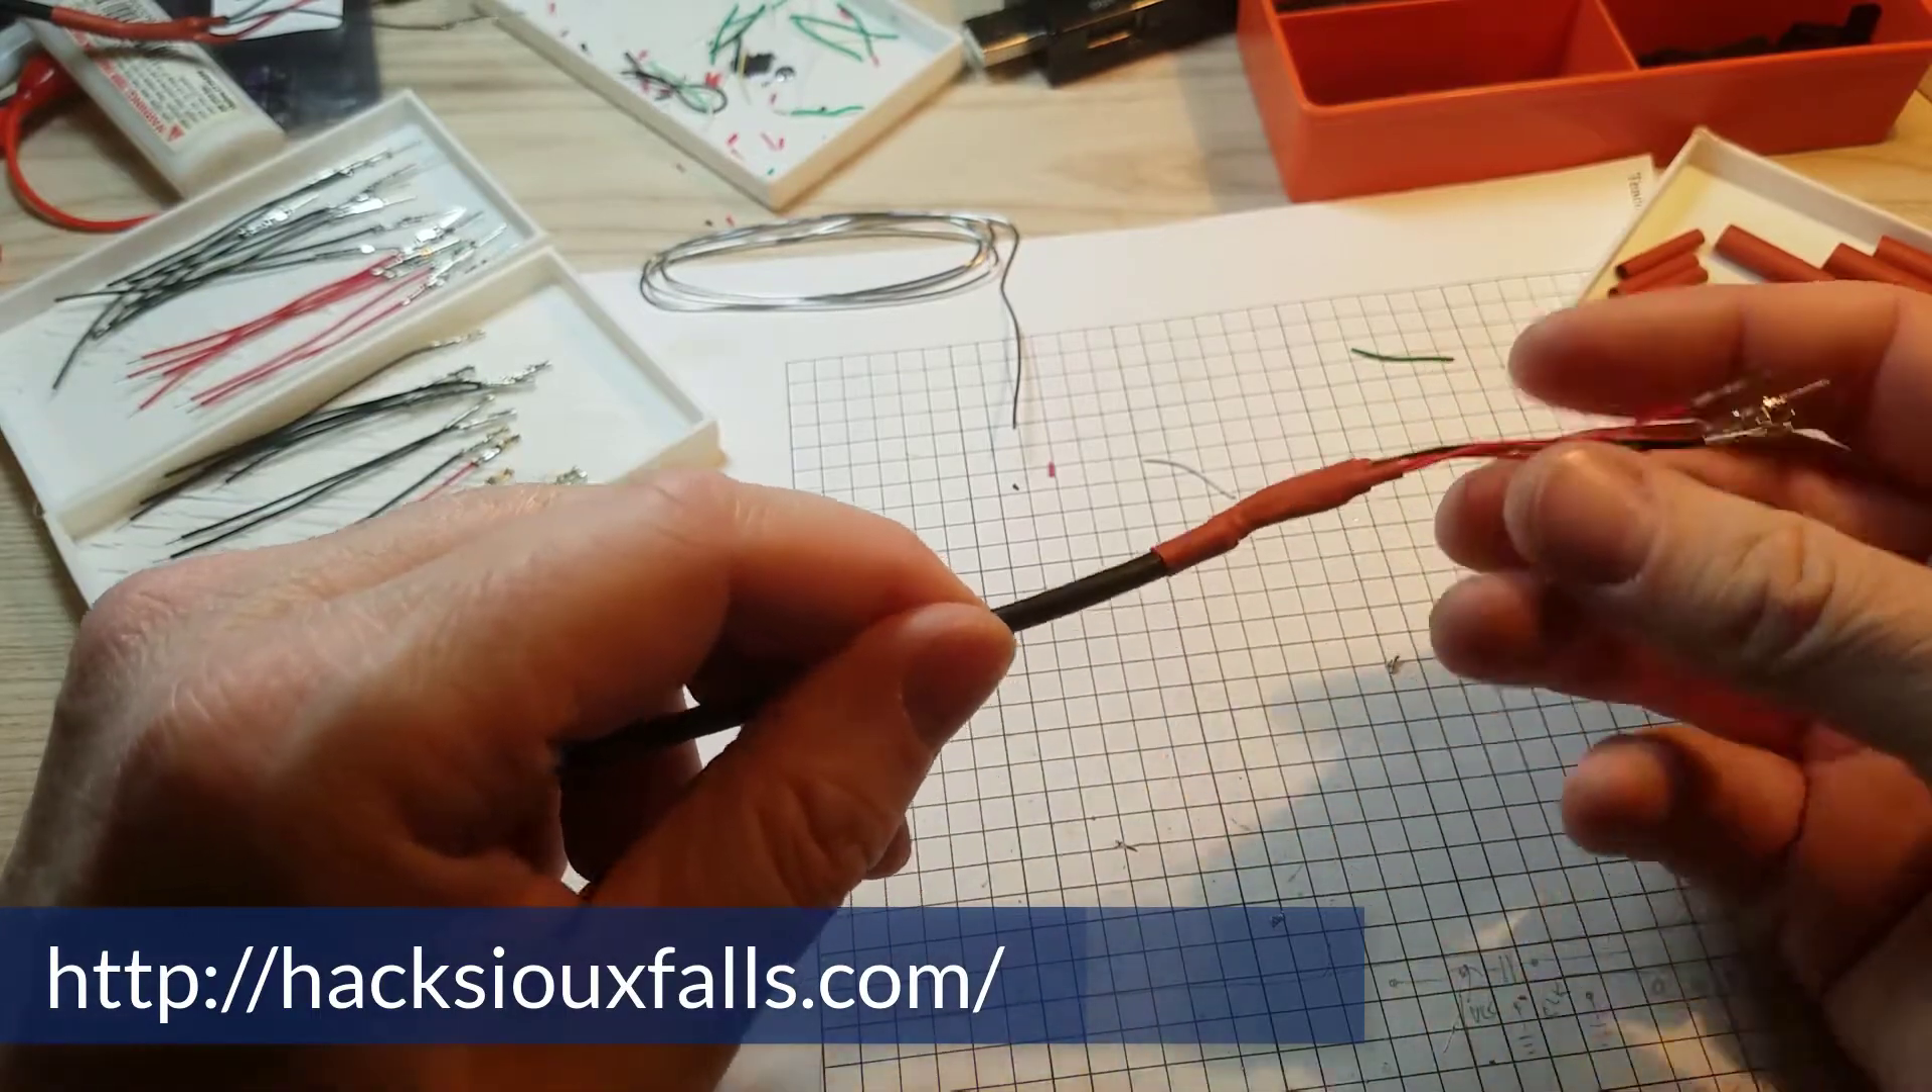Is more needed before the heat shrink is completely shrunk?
No.